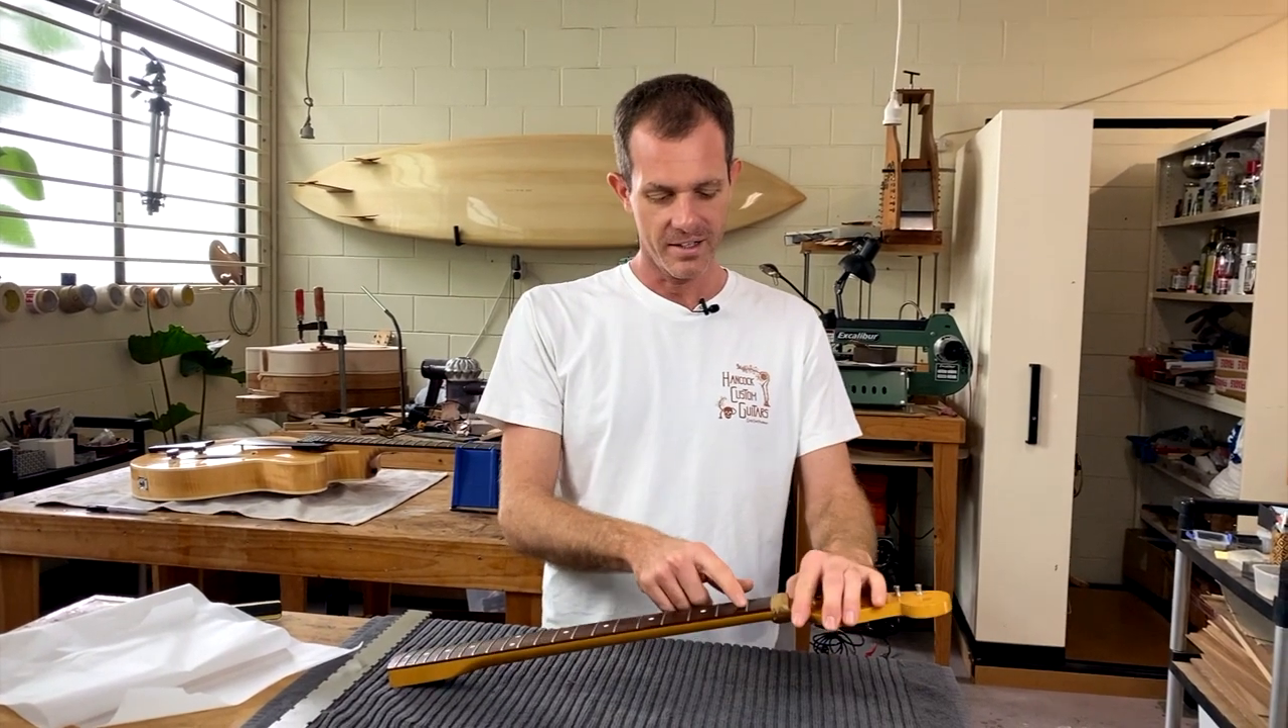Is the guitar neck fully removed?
Yes.